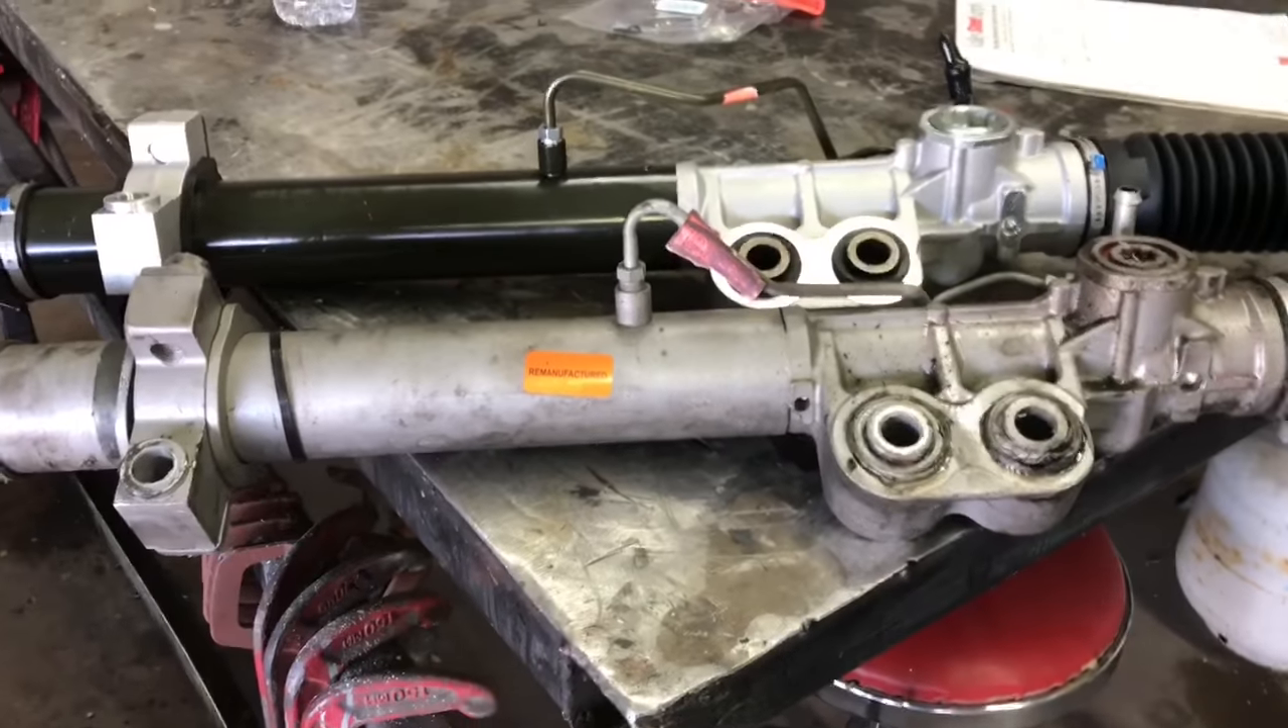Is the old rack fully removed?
Yes.